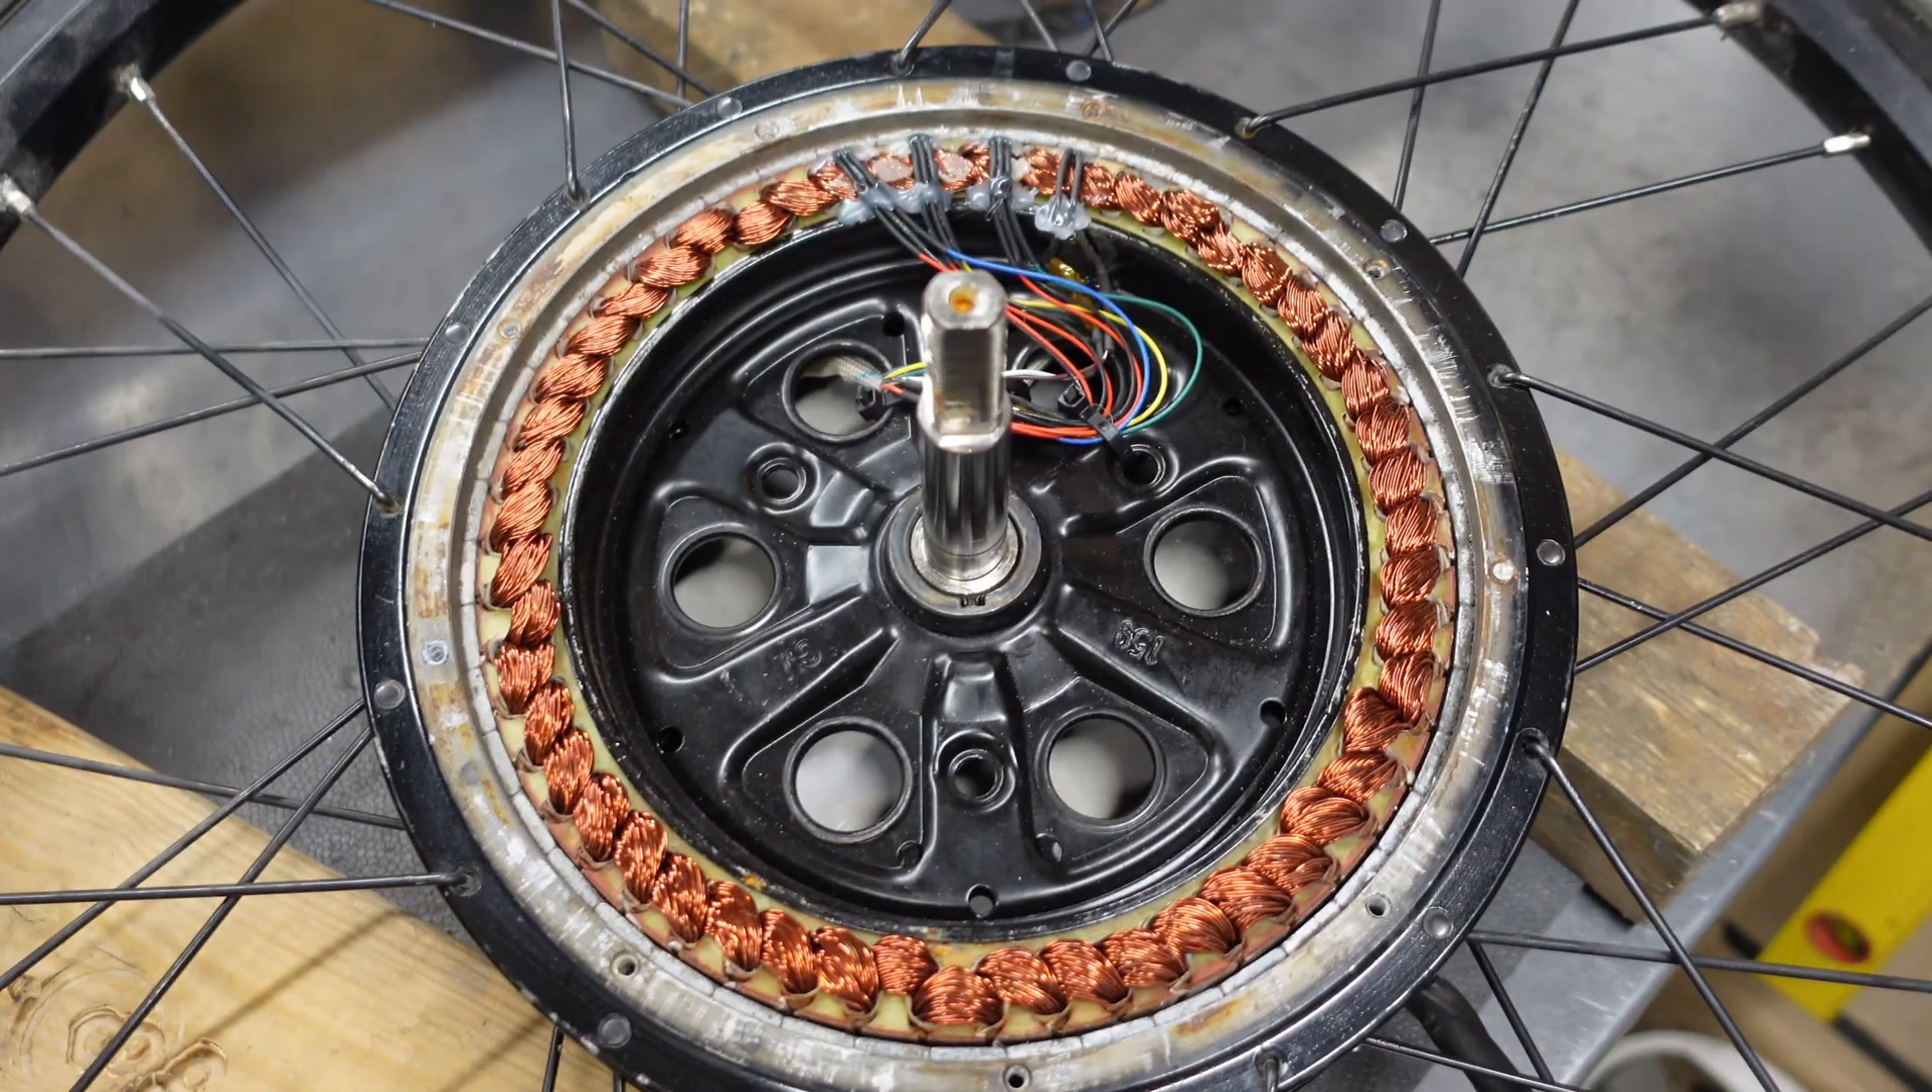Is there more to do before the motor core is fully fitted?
No.